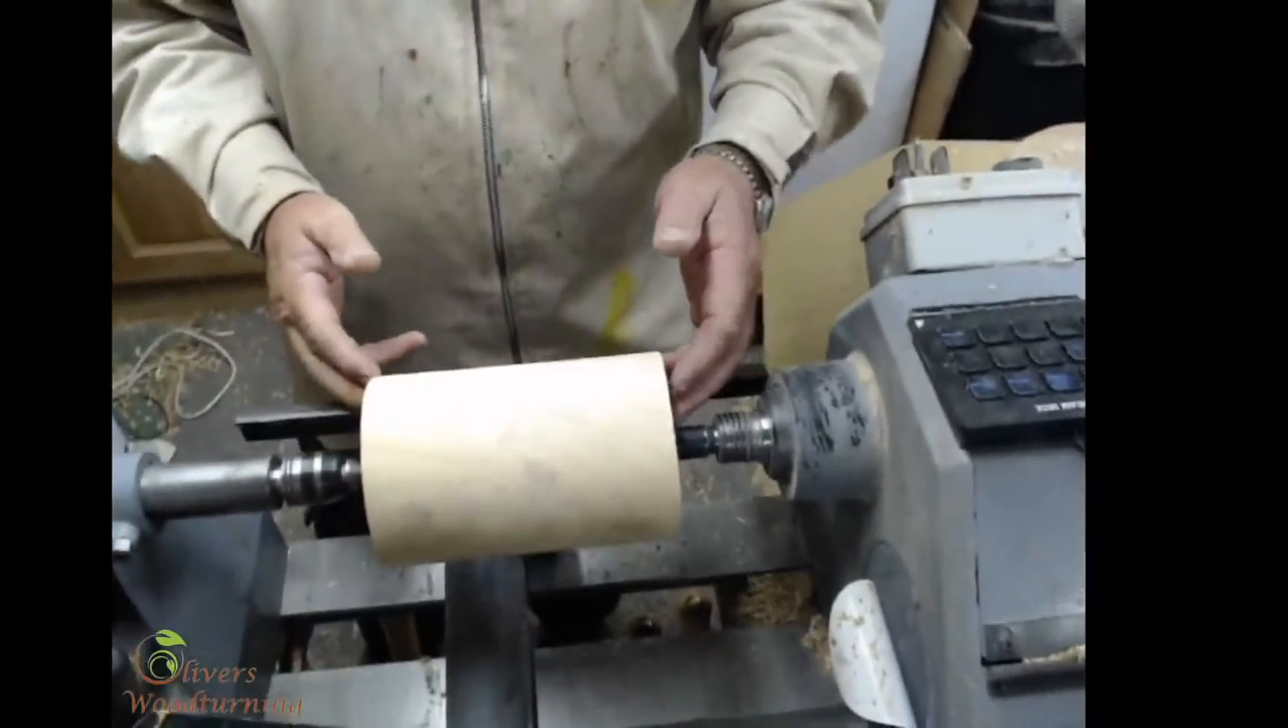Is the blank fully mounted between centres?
Yes.